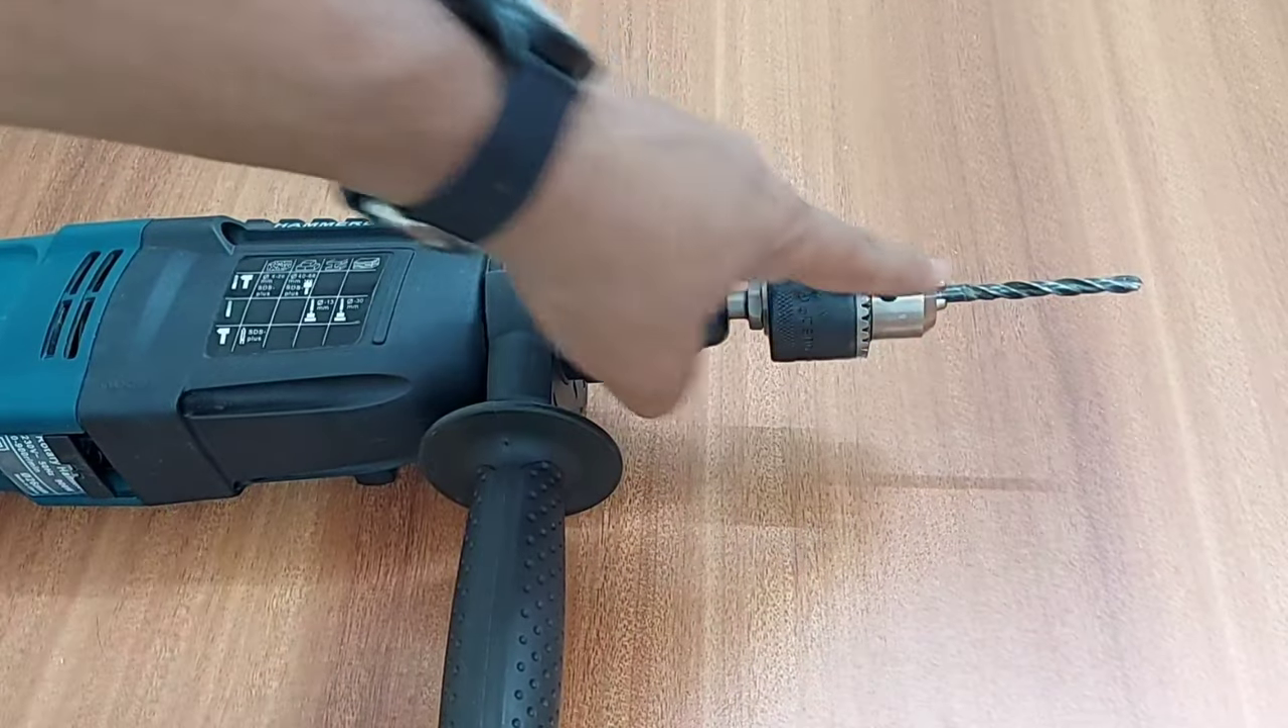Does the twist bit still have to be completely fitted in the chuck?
No.